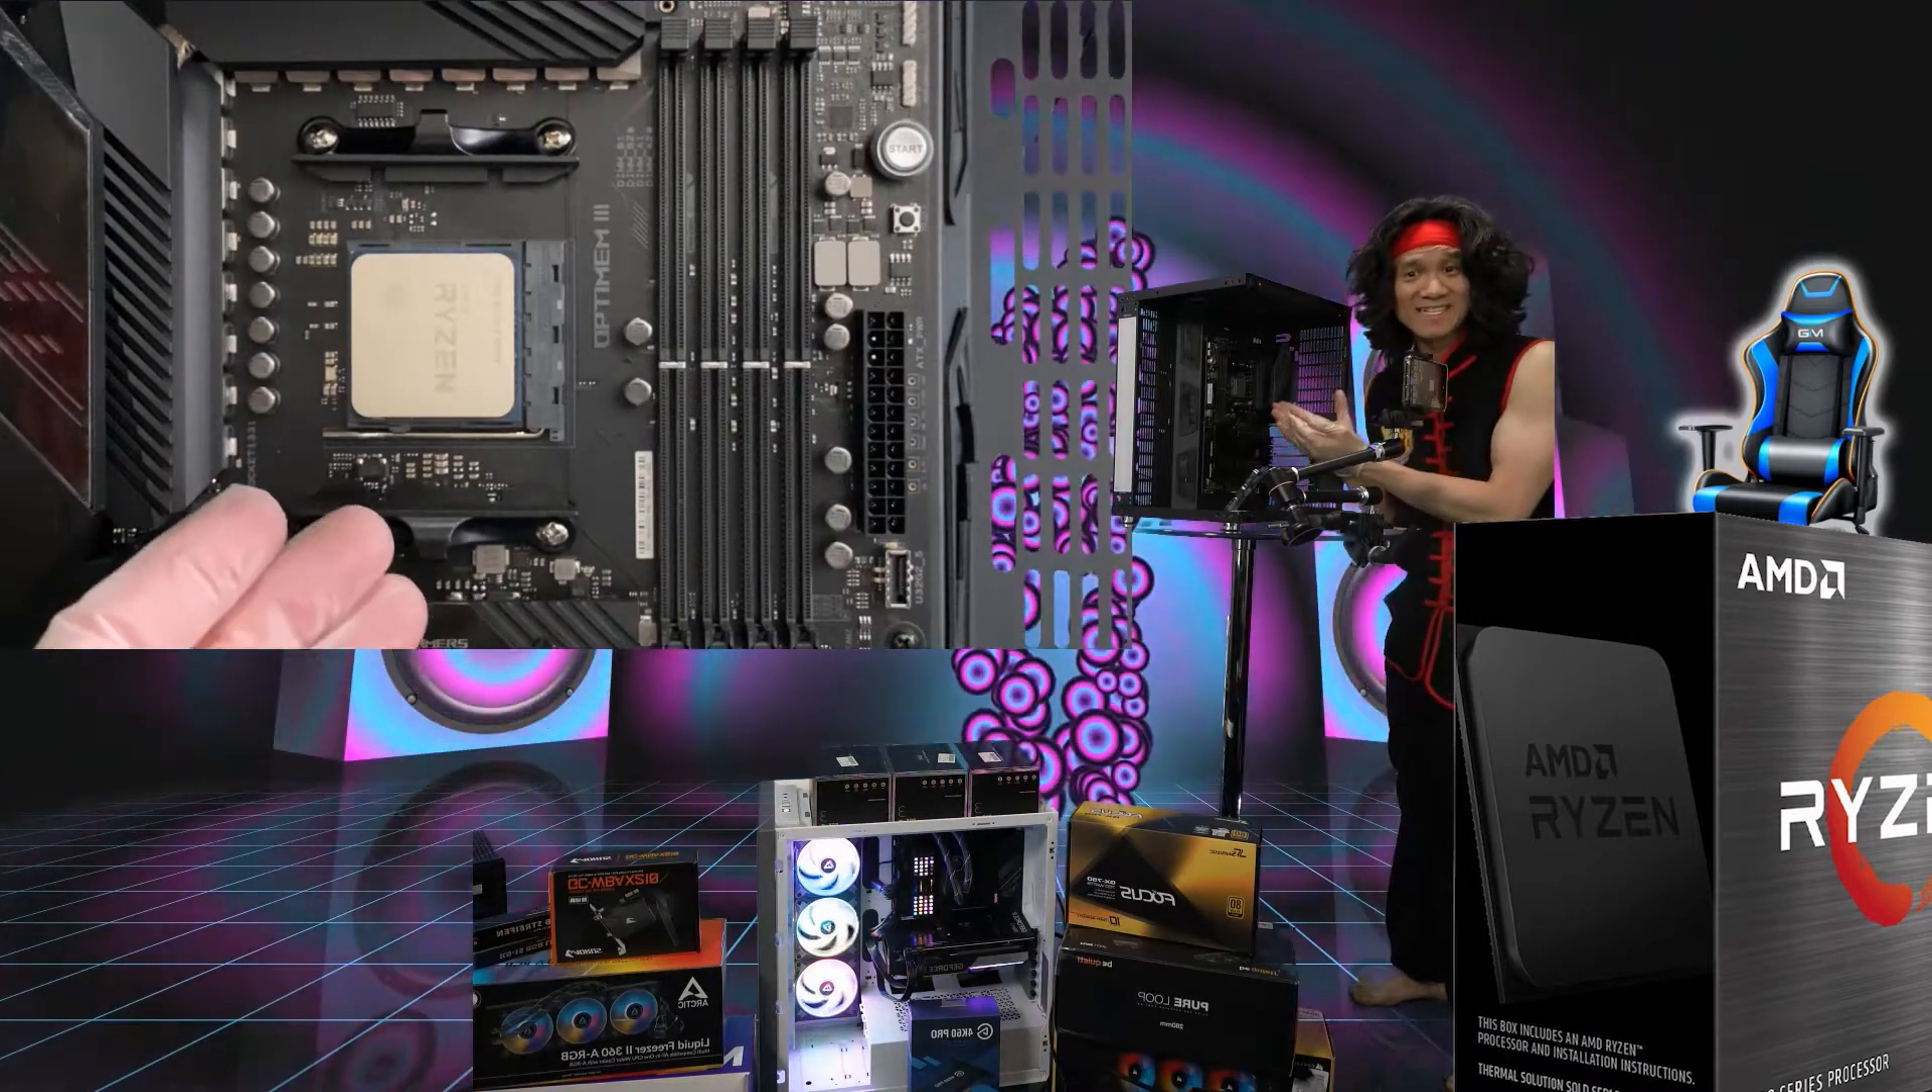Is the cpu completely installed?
Yes.